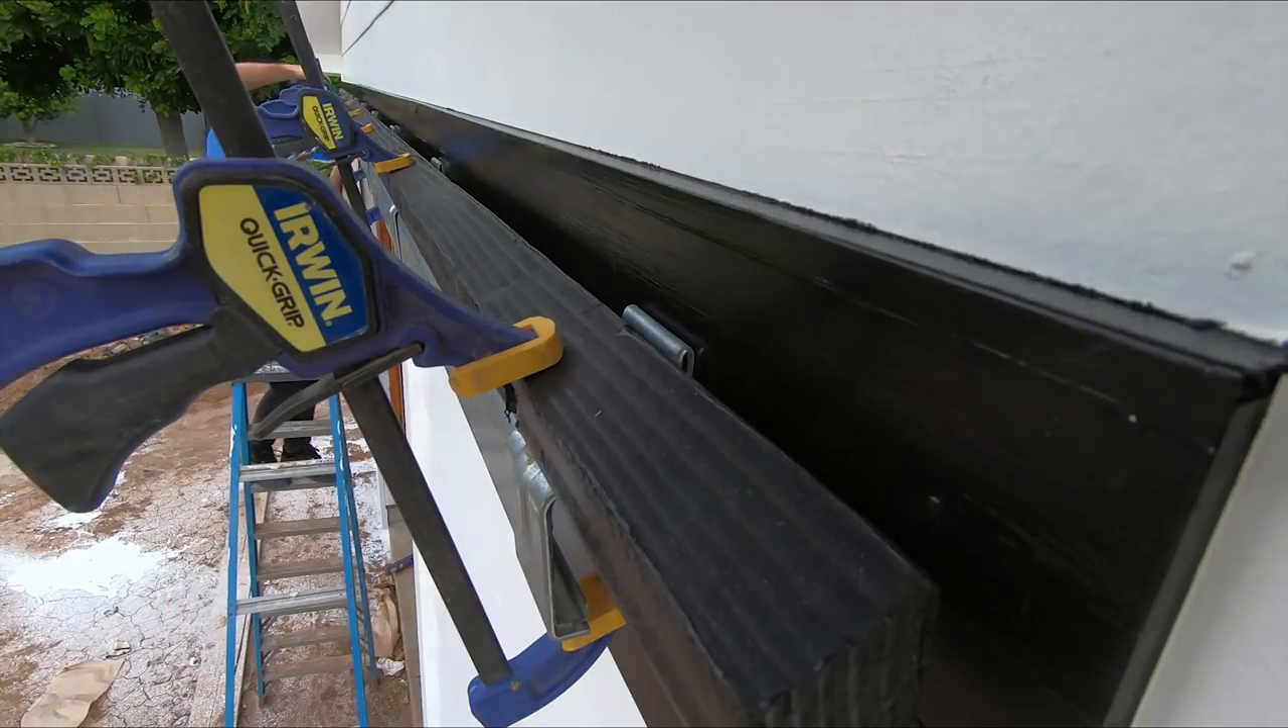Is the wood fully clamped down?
Yes.